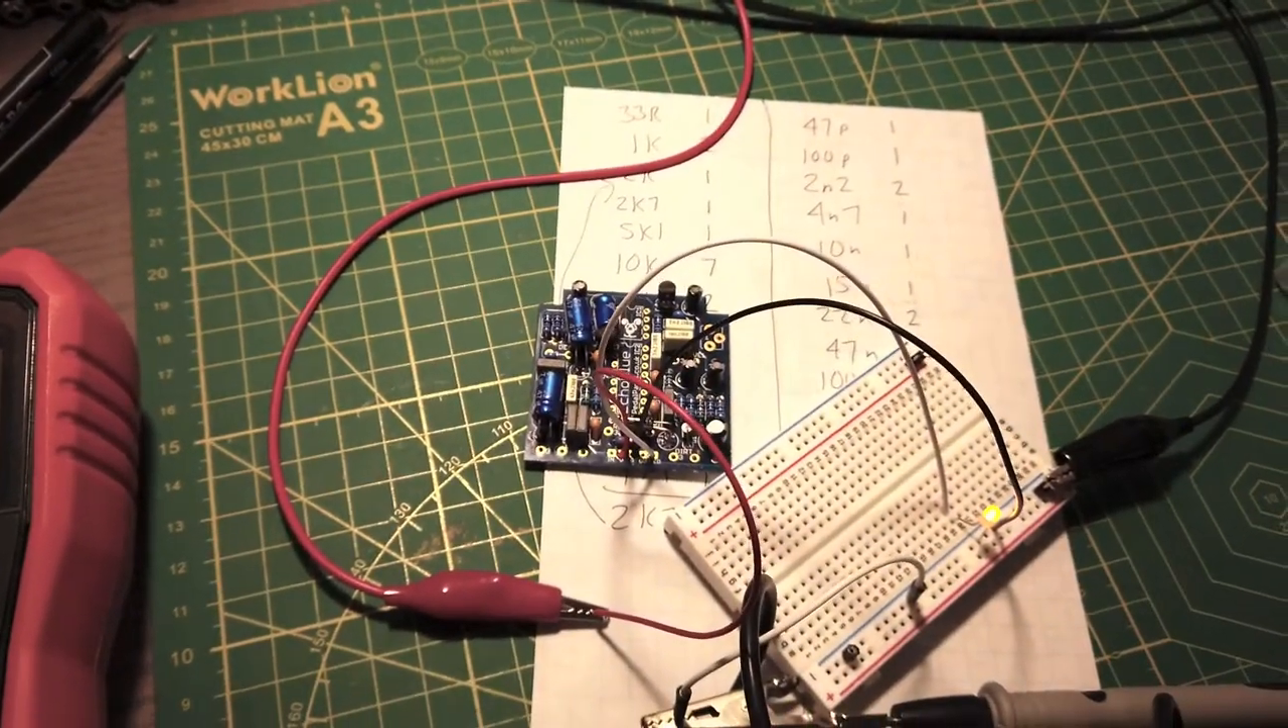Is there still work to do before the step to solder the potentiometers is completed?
Yes.